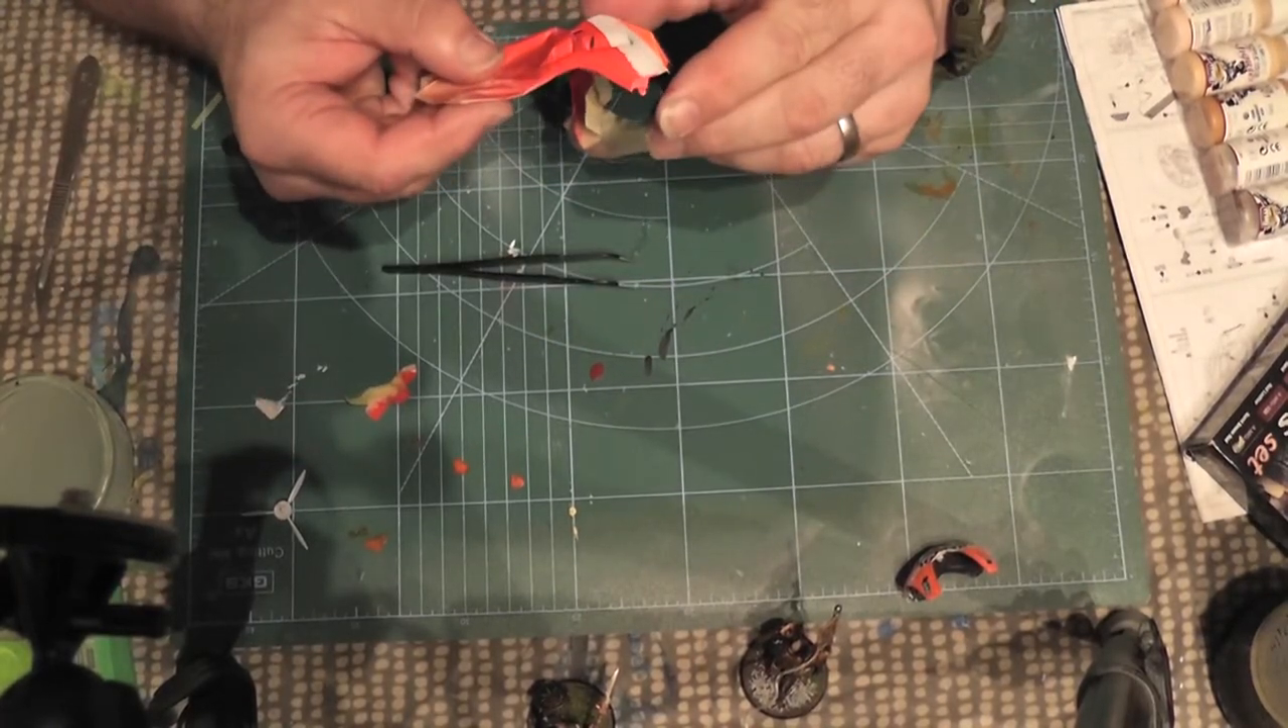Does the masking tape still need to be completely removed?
Yes.